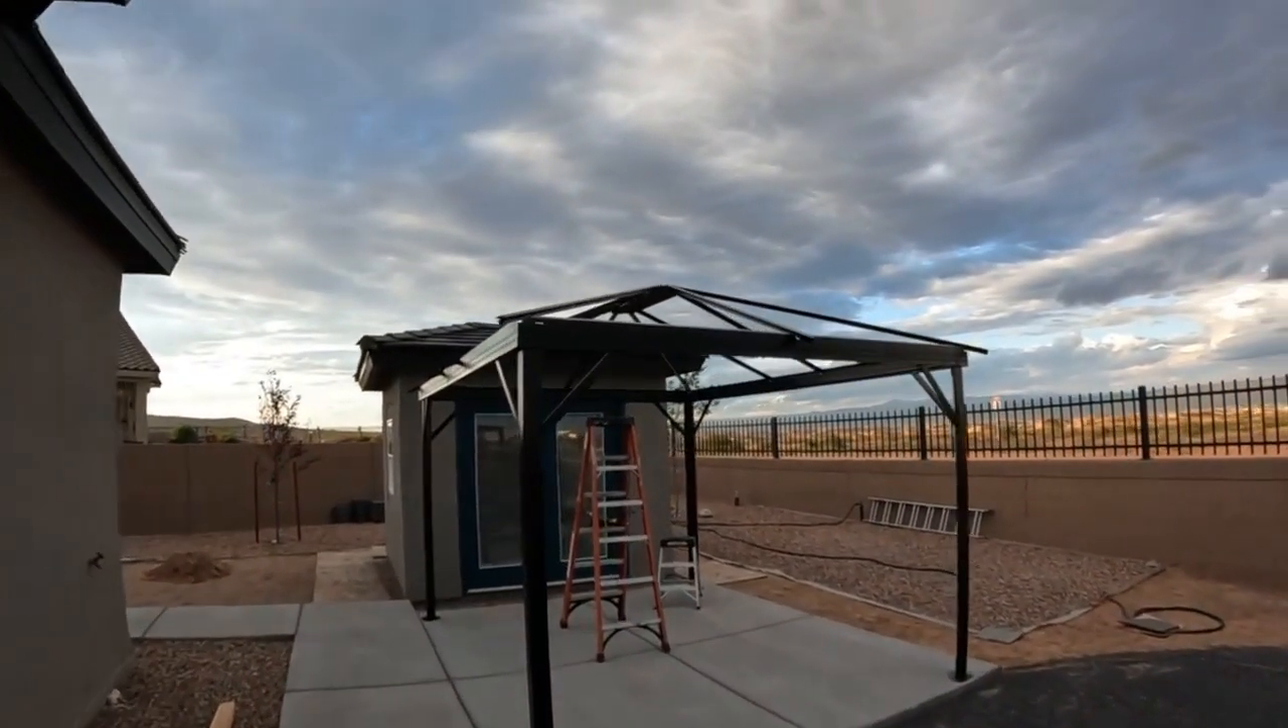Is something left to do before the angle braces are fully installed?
No.